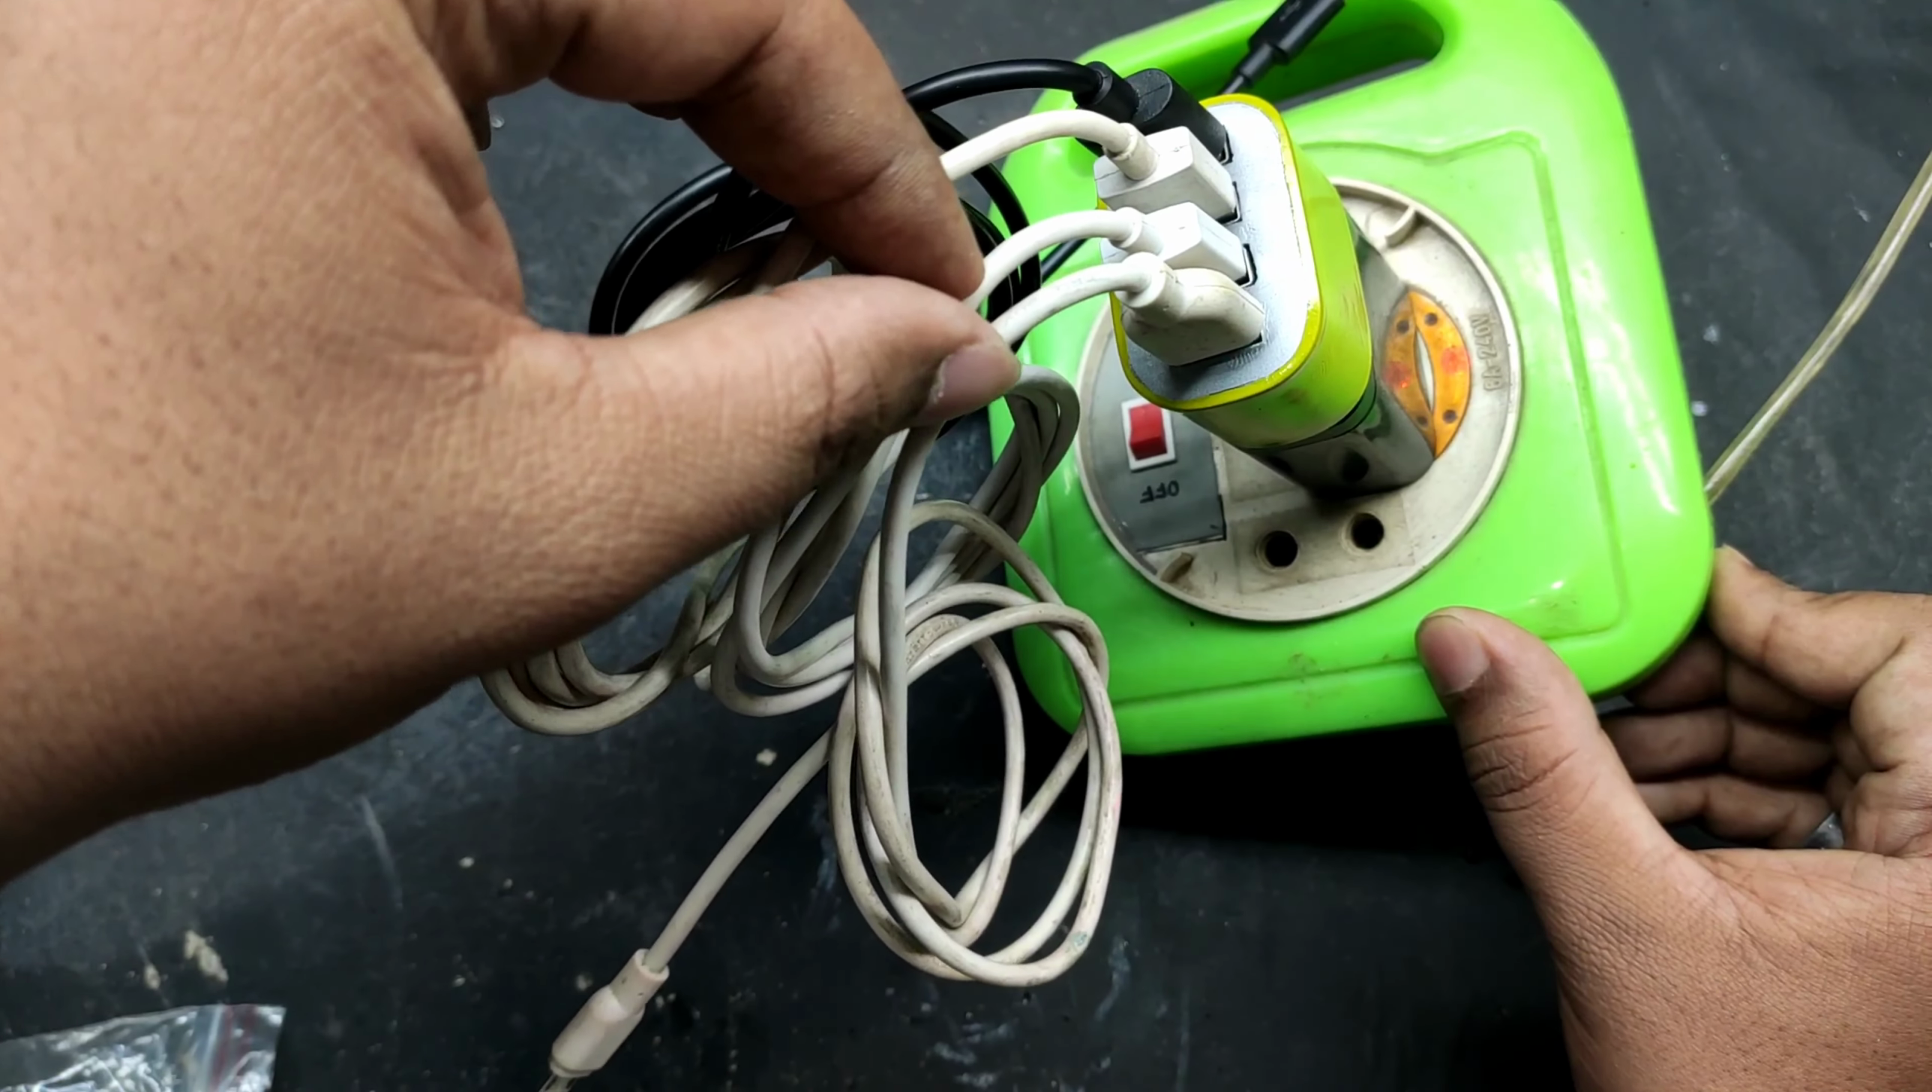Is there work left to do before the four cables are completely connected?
No.